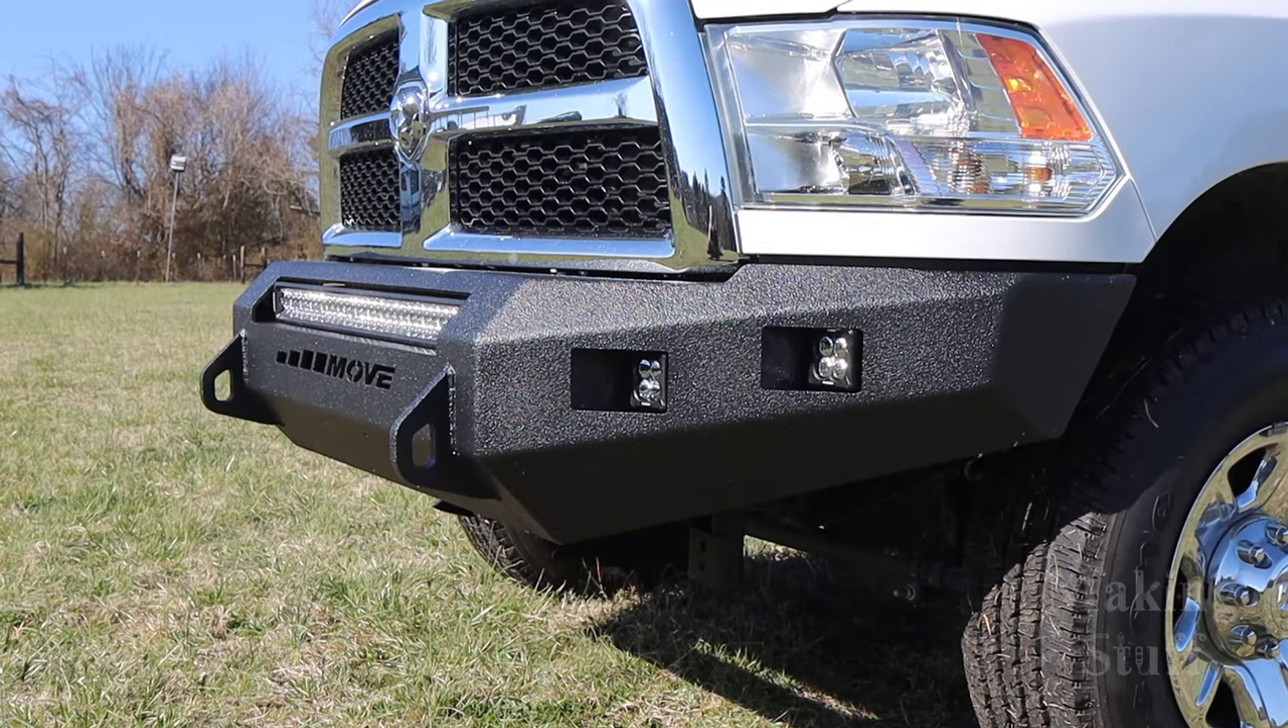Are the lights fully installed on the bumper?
Yes.